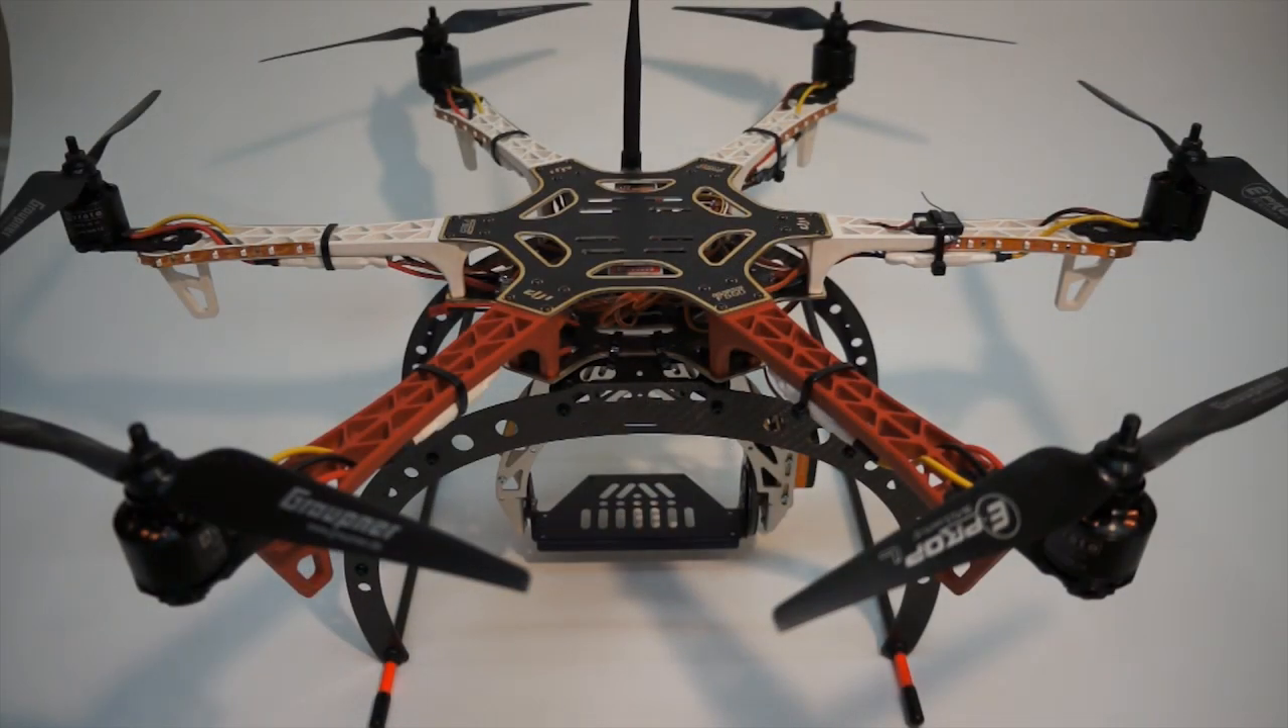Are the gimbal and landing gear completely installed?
Yes.